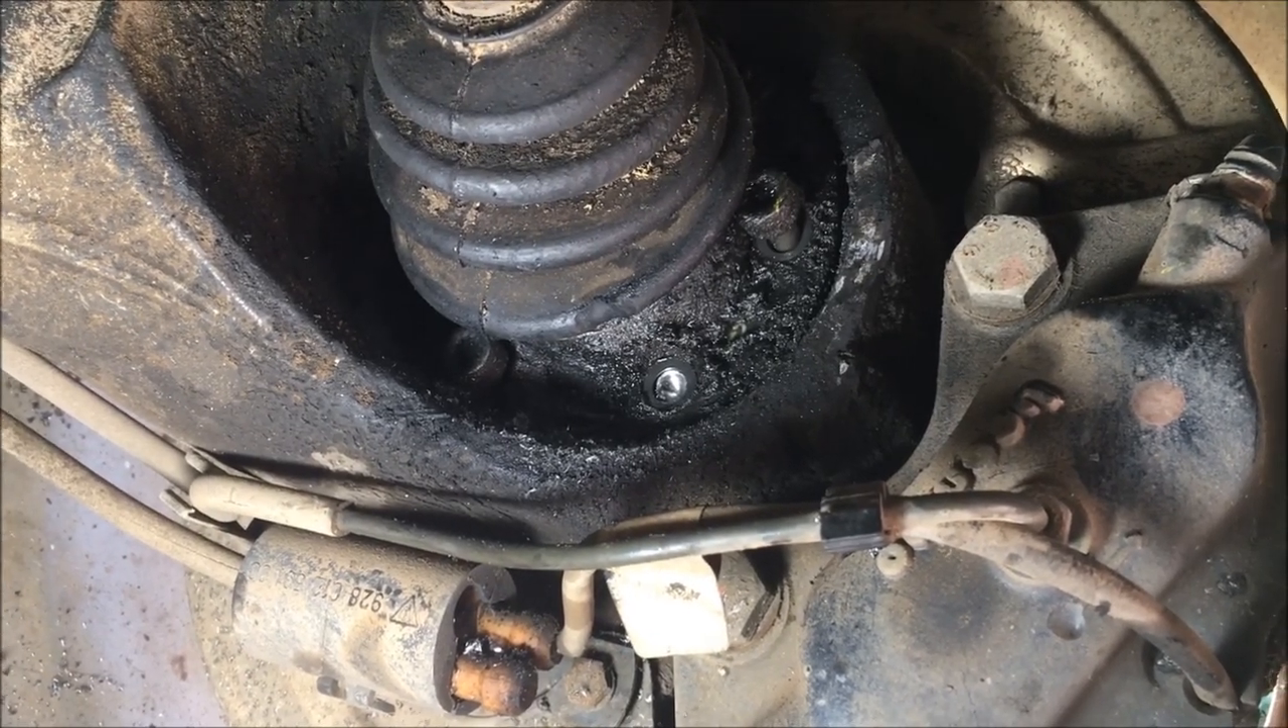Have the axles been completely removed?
No.